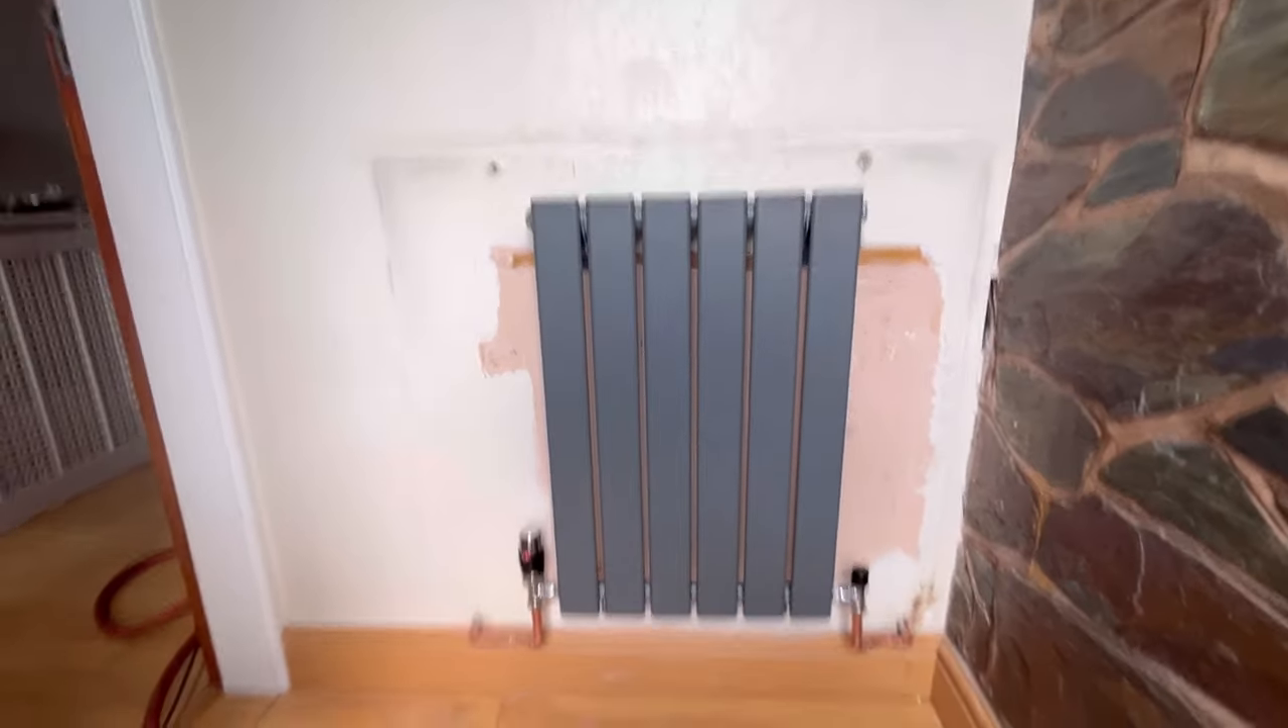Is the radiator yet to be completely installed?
No.